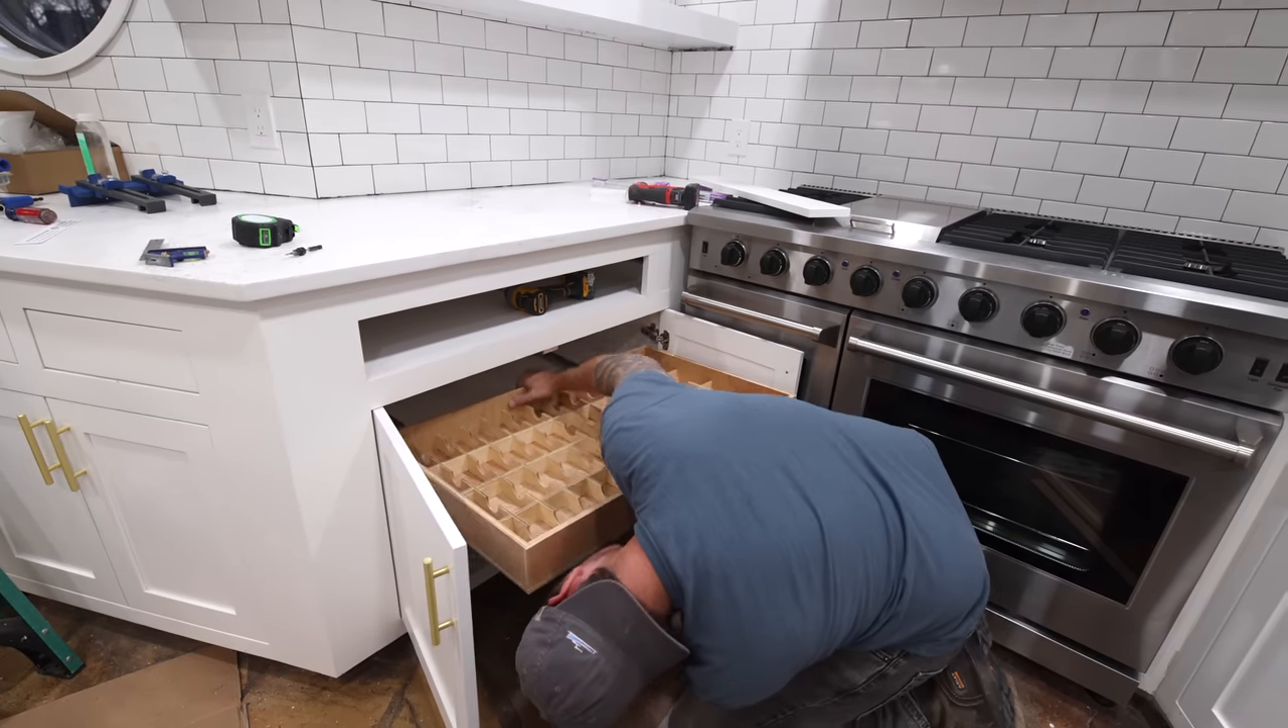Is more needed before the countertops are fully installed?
No.